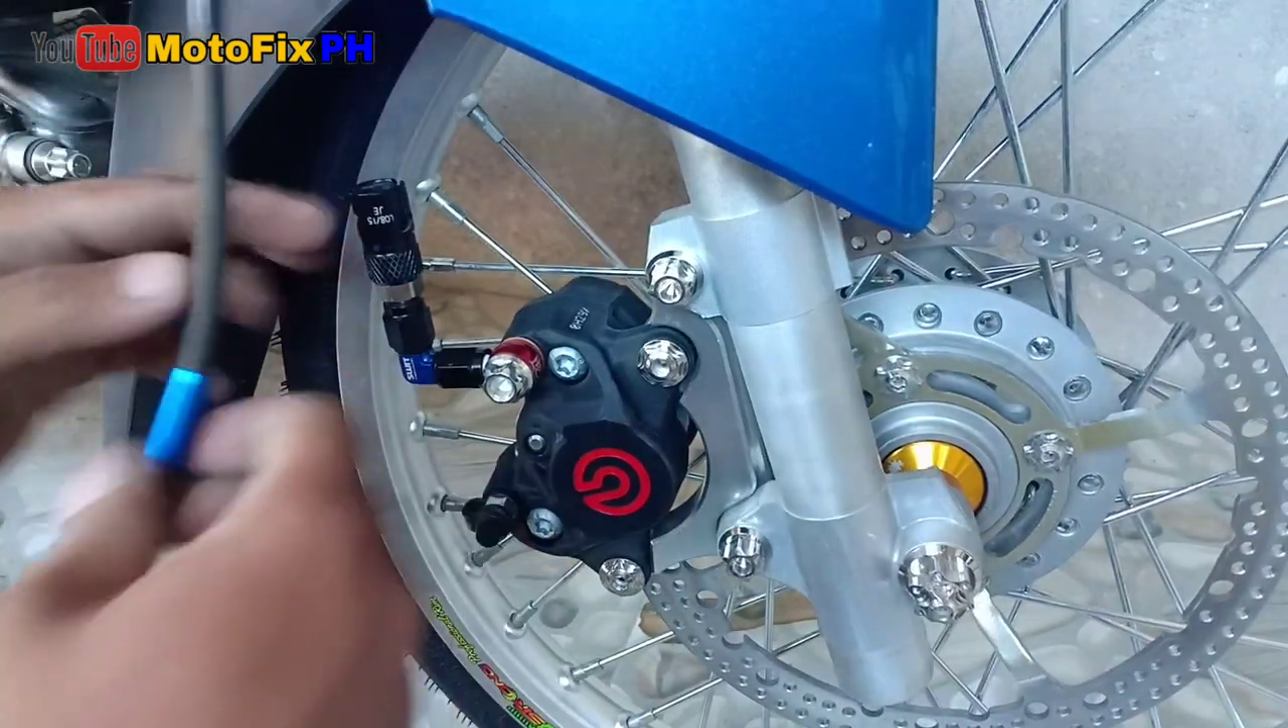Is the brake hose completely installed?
No.